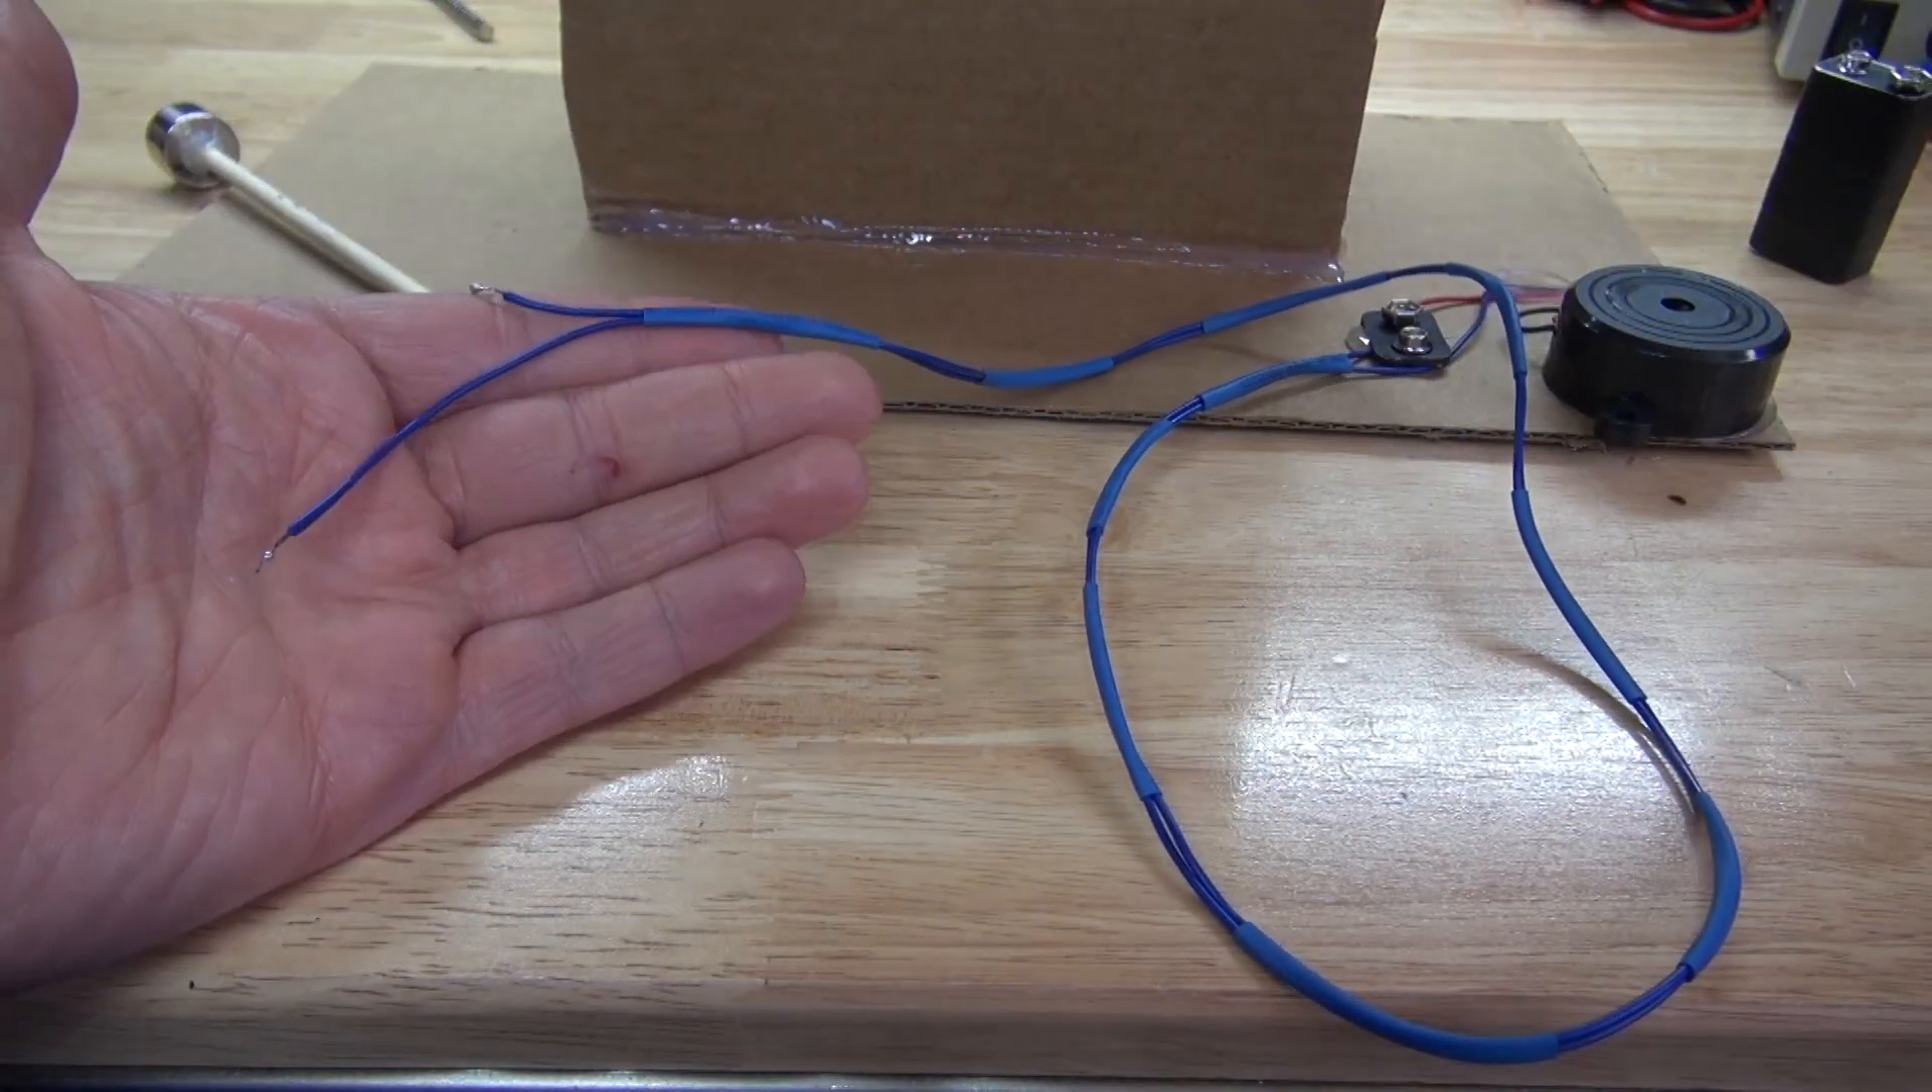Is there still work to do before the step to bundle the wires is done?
No.